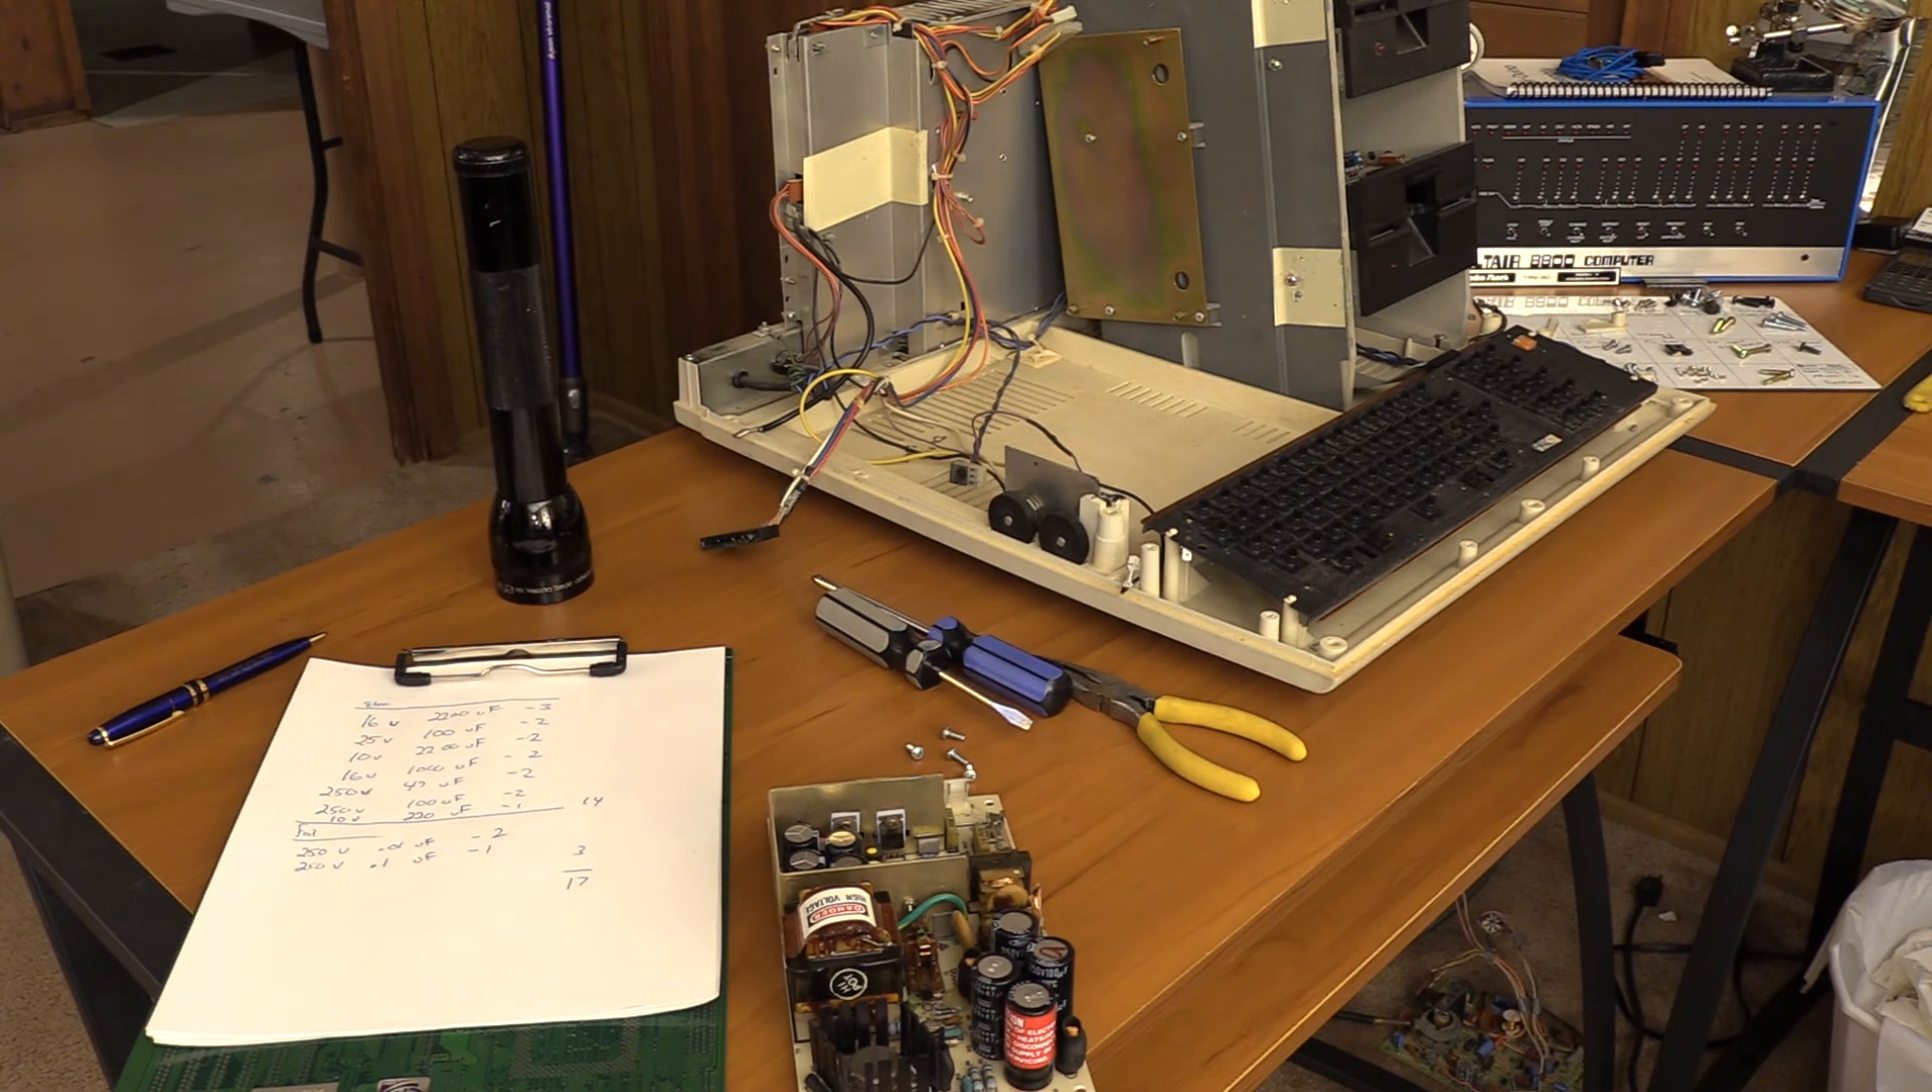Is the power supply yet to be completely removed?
No.